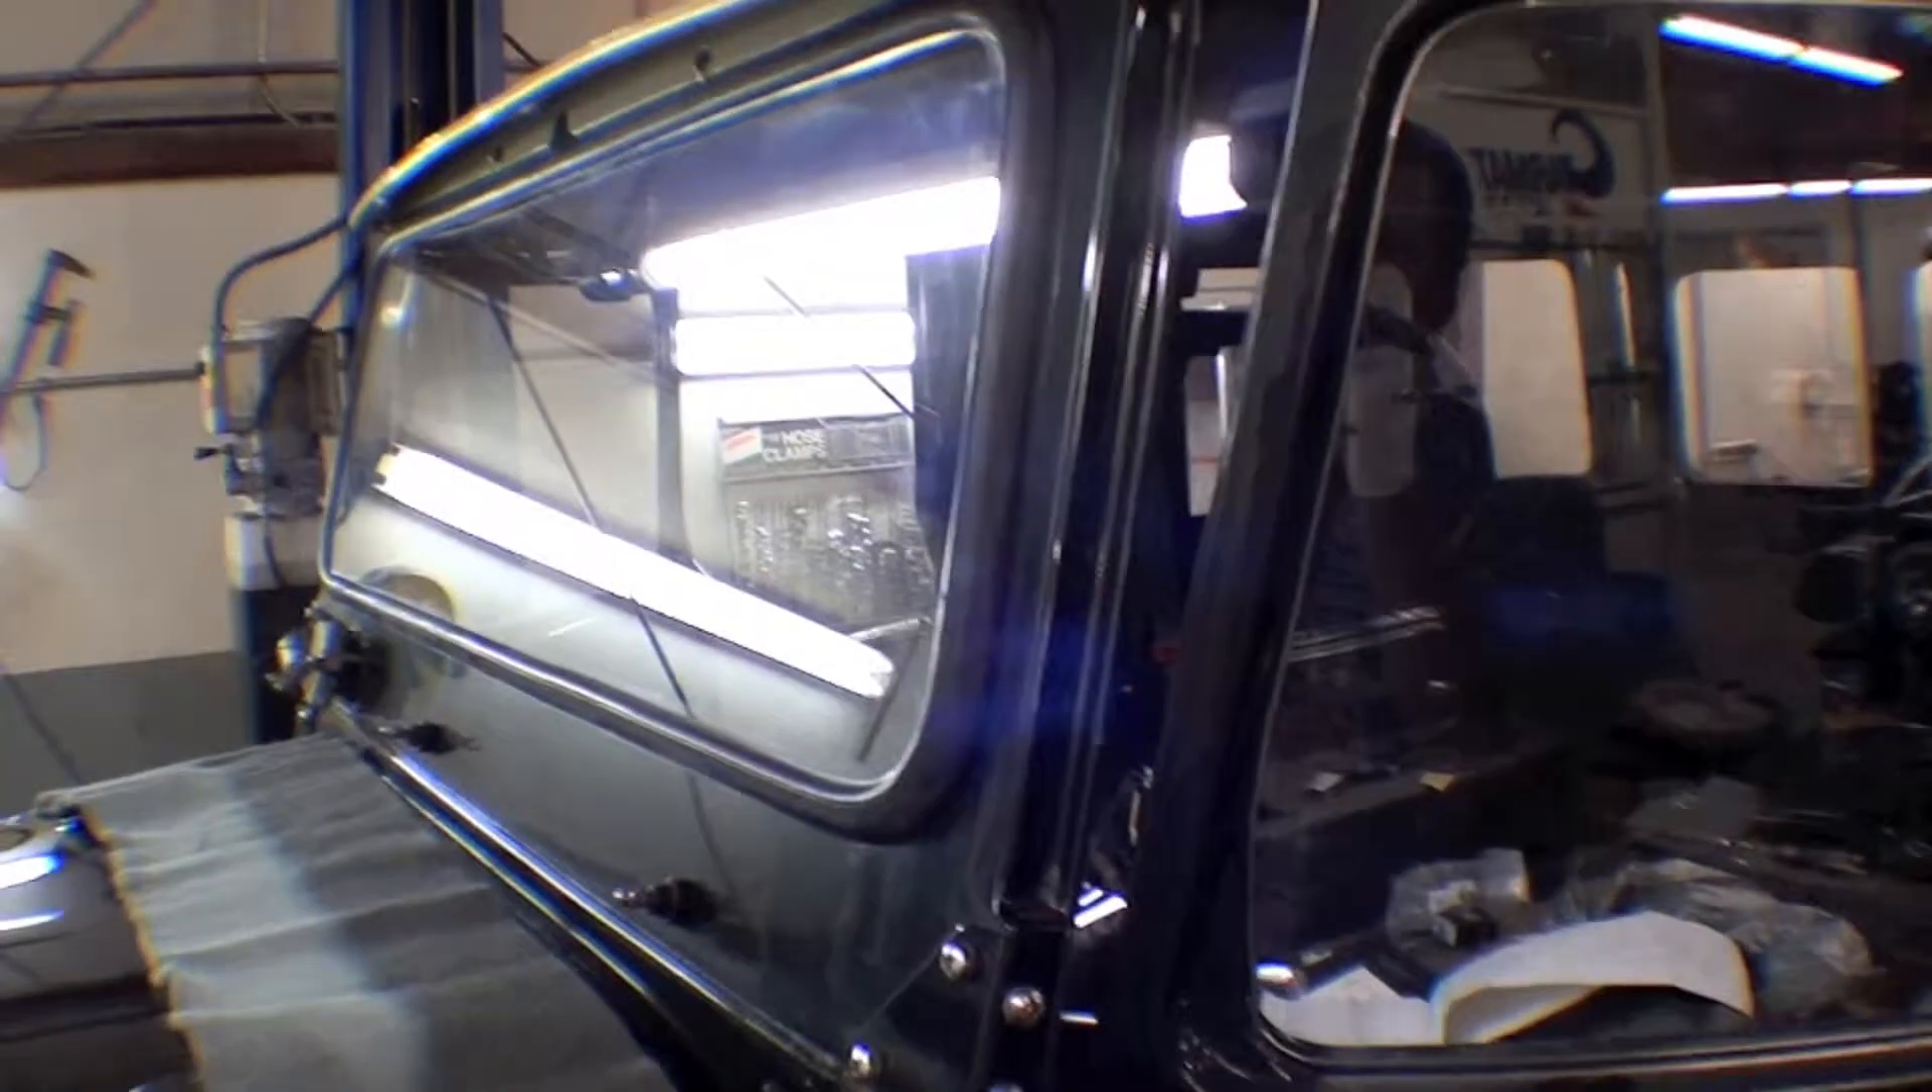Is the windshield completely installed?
Yes.